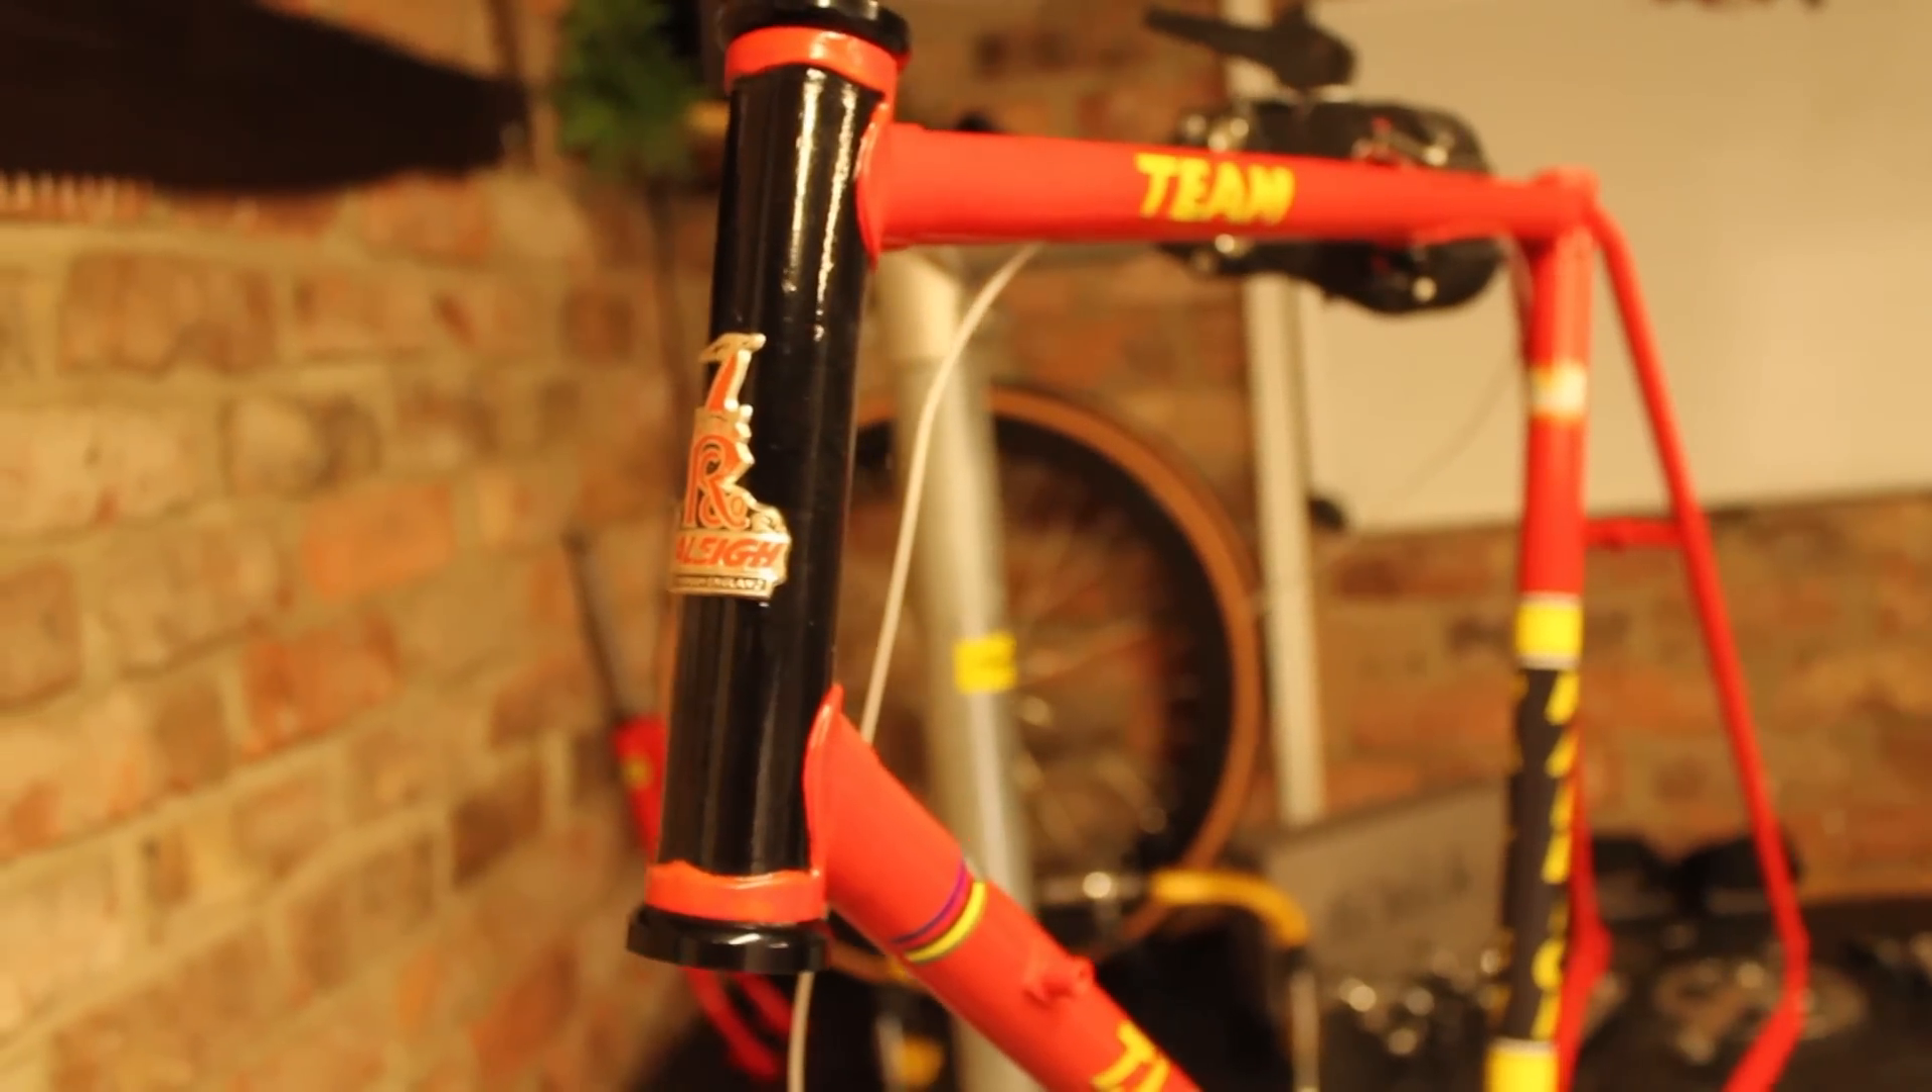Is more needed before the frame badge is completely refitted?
No.